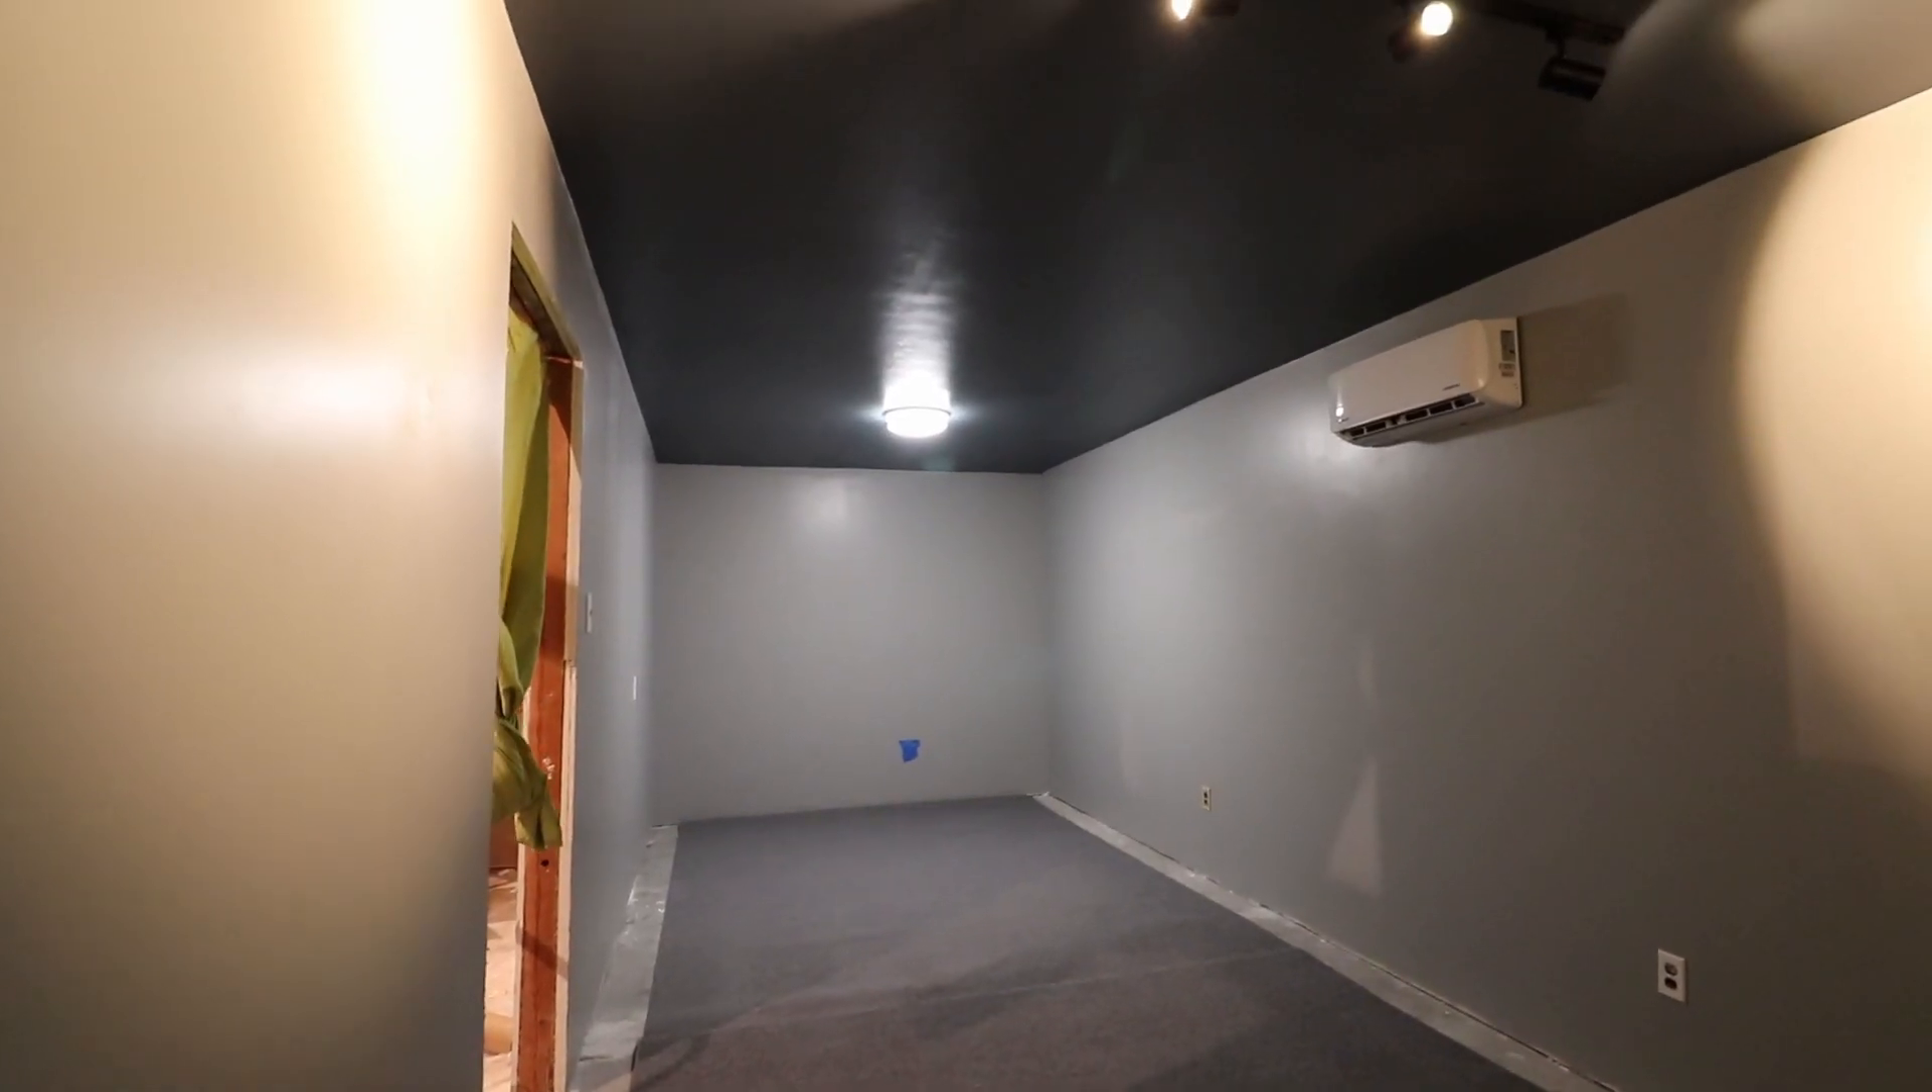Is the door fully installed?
No.